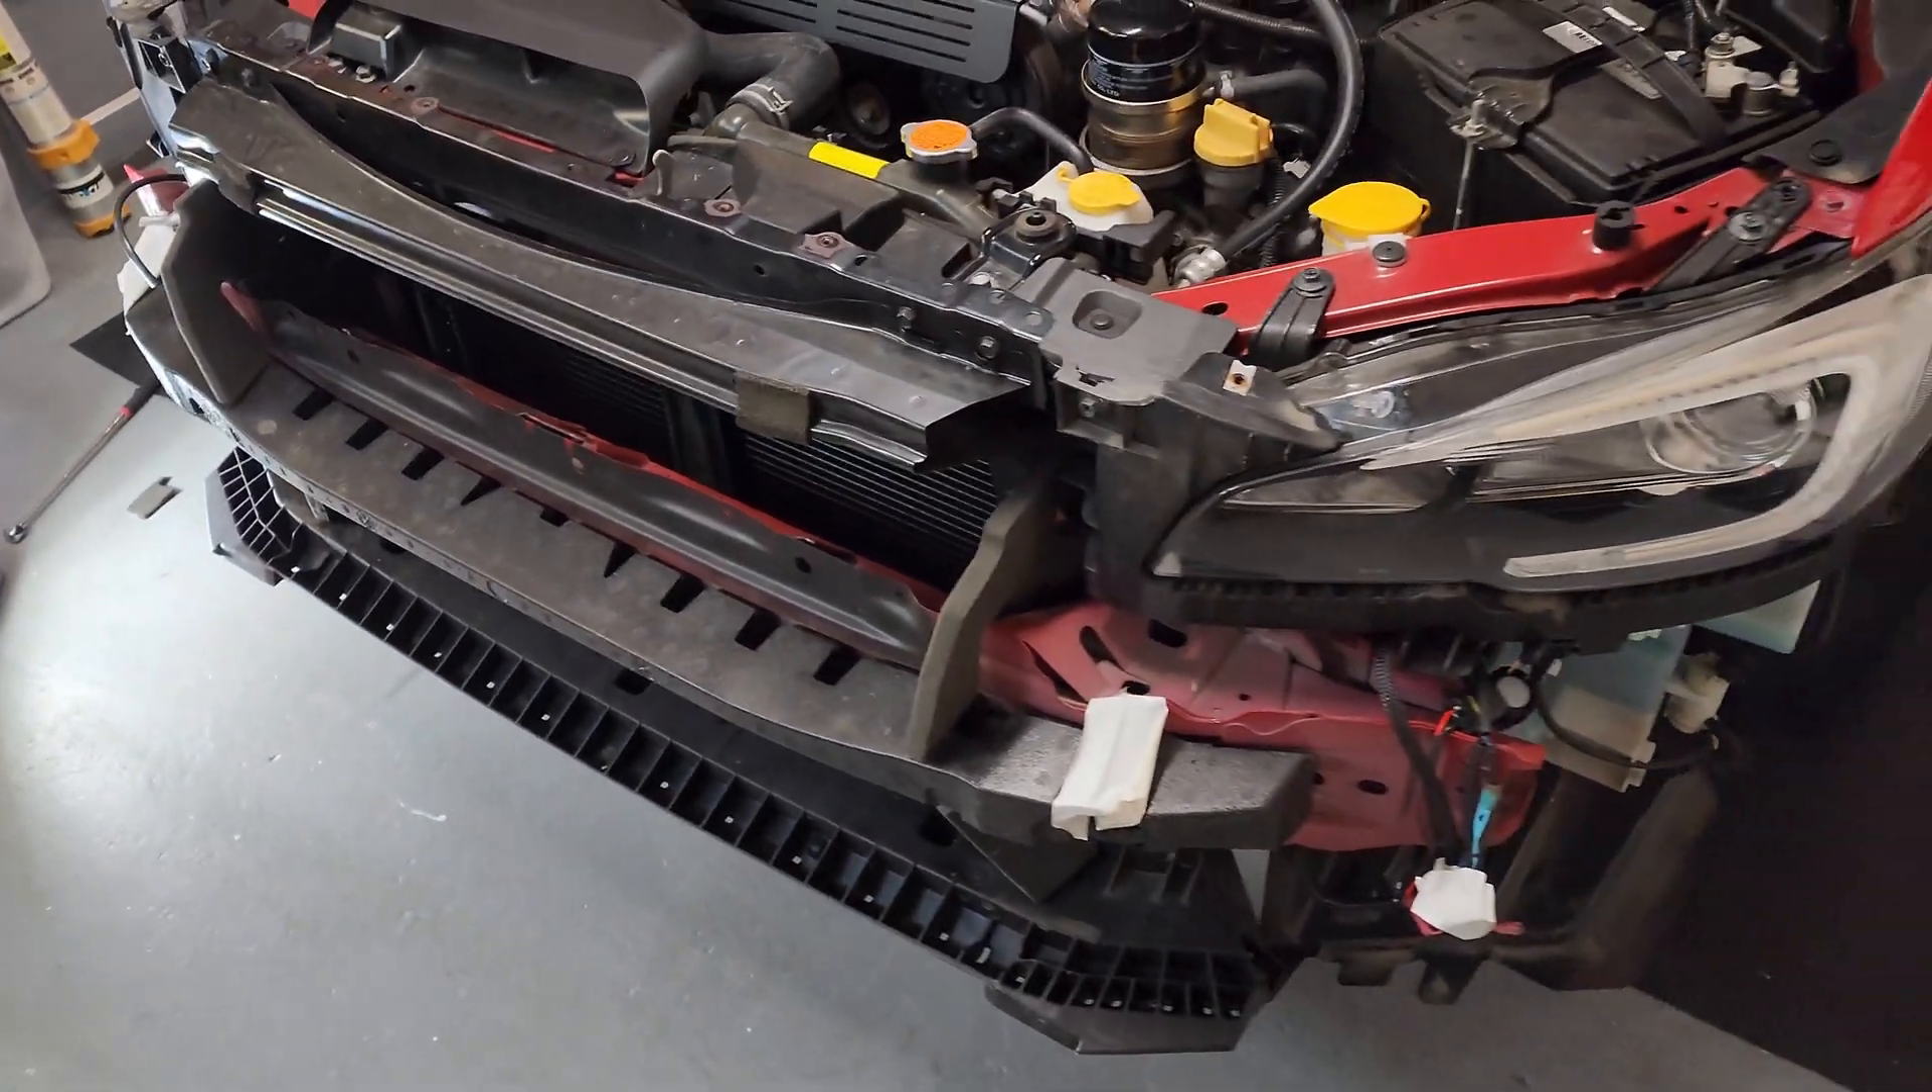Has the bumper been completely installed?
No.